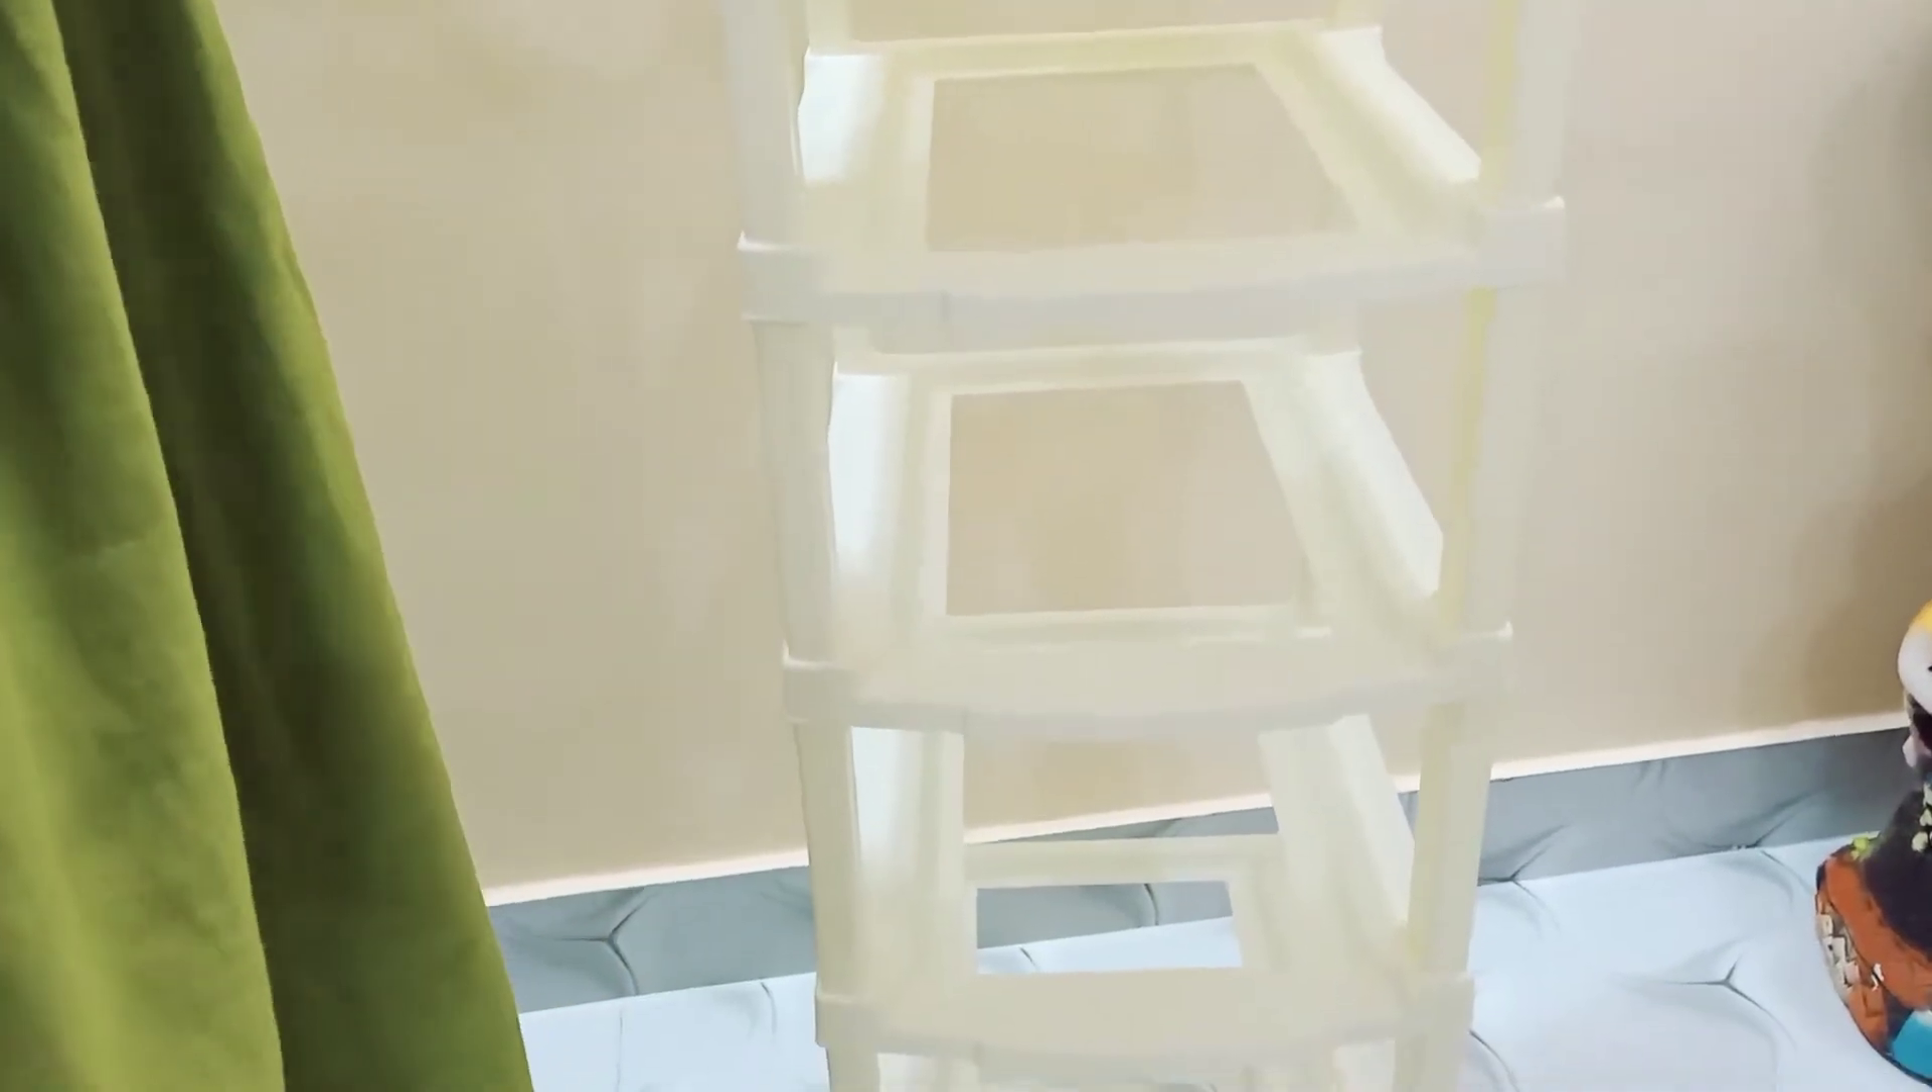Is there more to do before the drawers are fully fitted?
Yes.